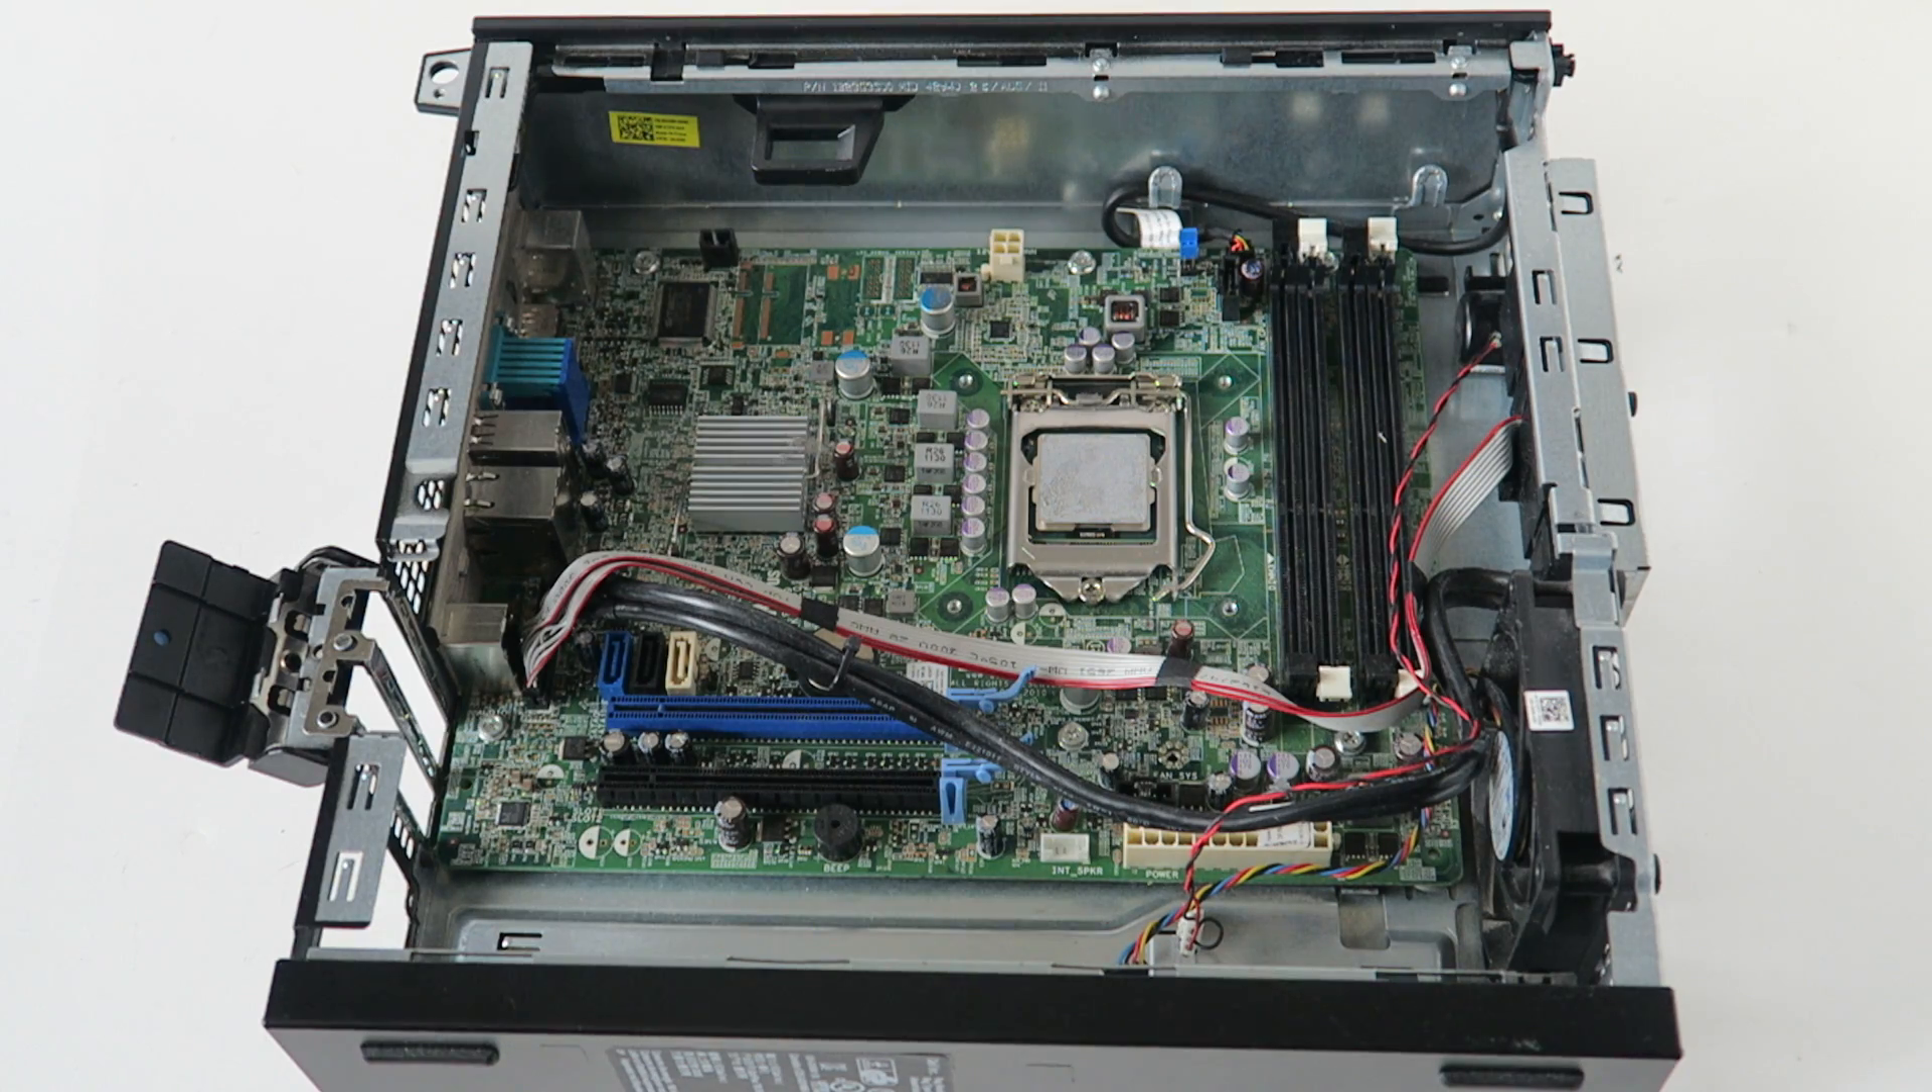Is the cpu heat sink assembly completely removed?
Yes.